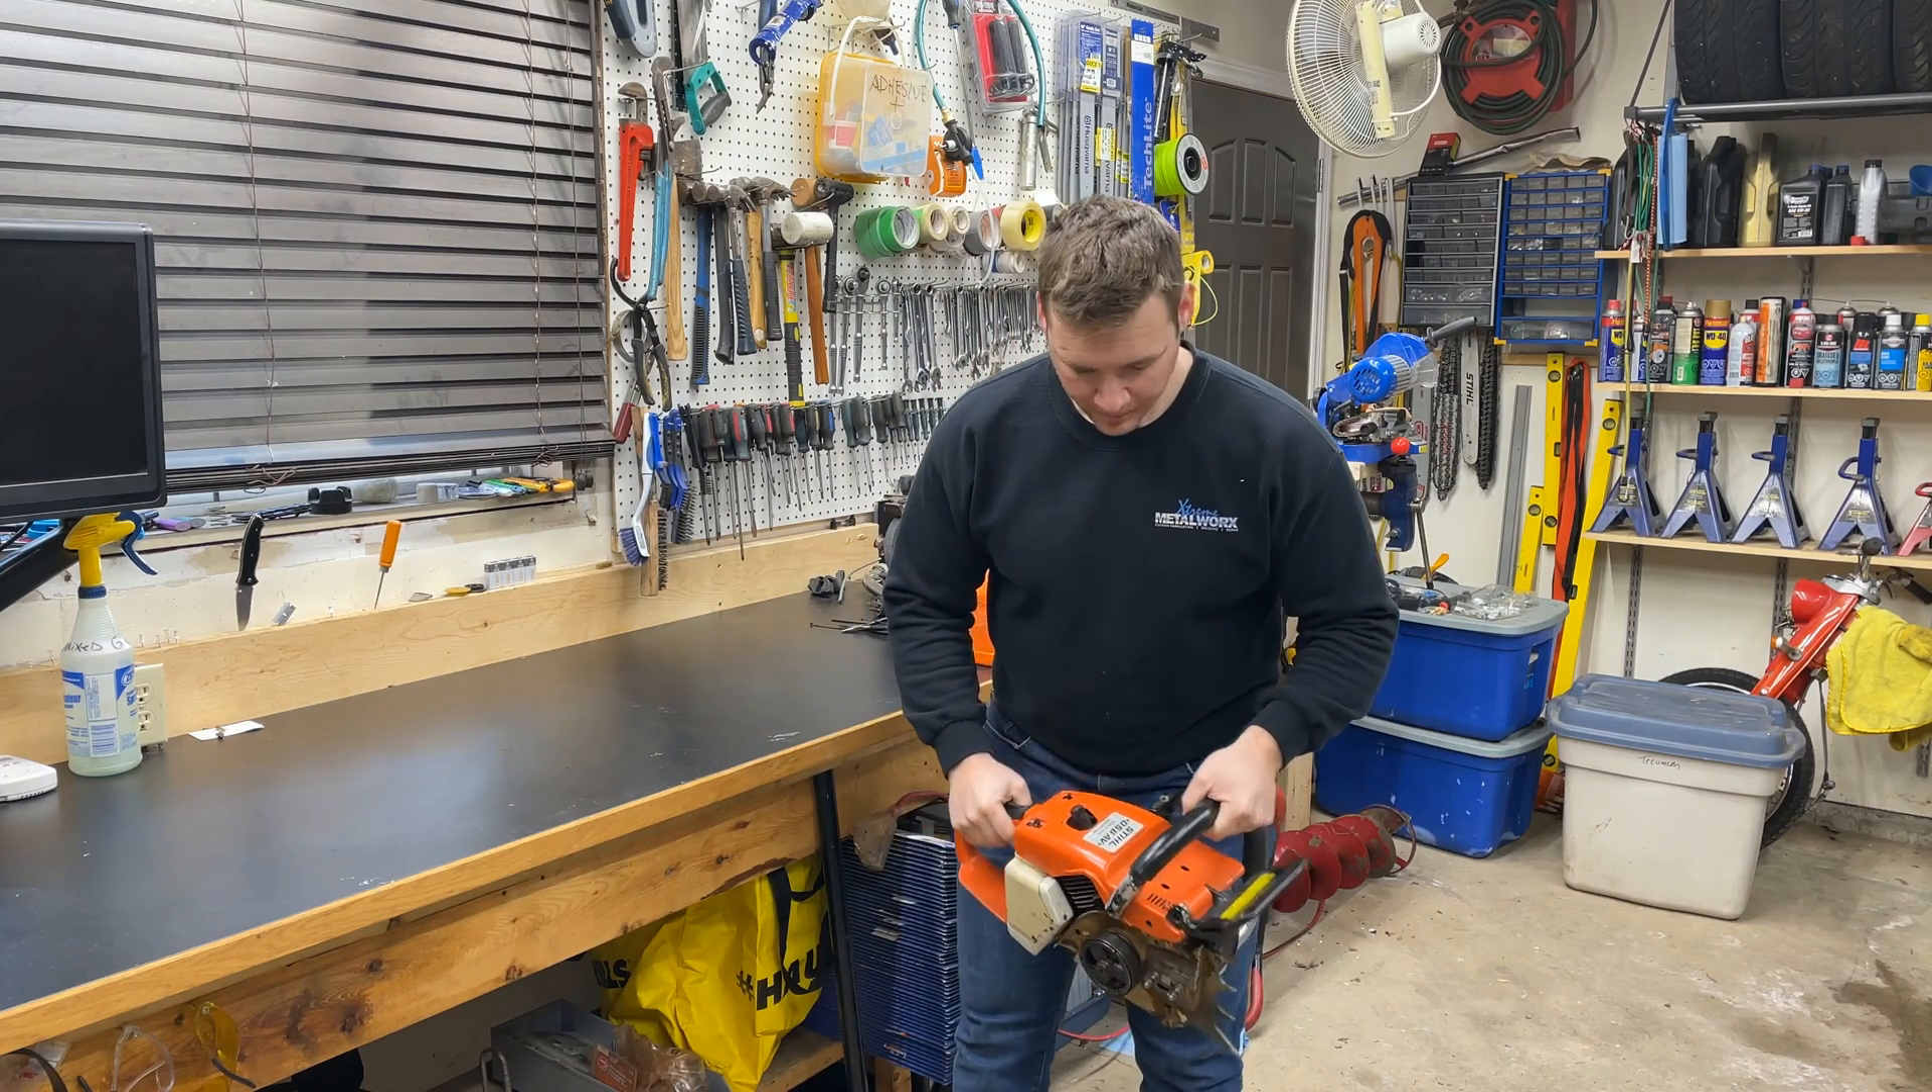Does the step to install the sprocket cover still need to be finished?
Yes.